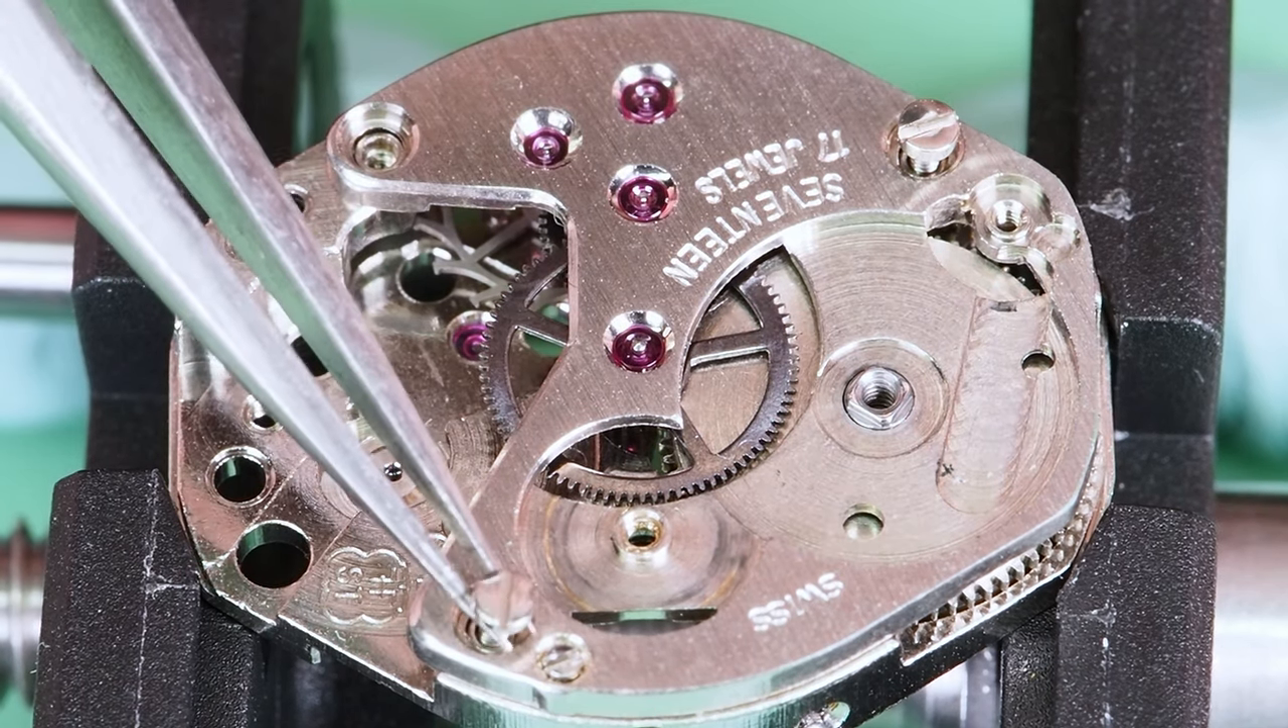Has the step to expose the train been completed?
No.